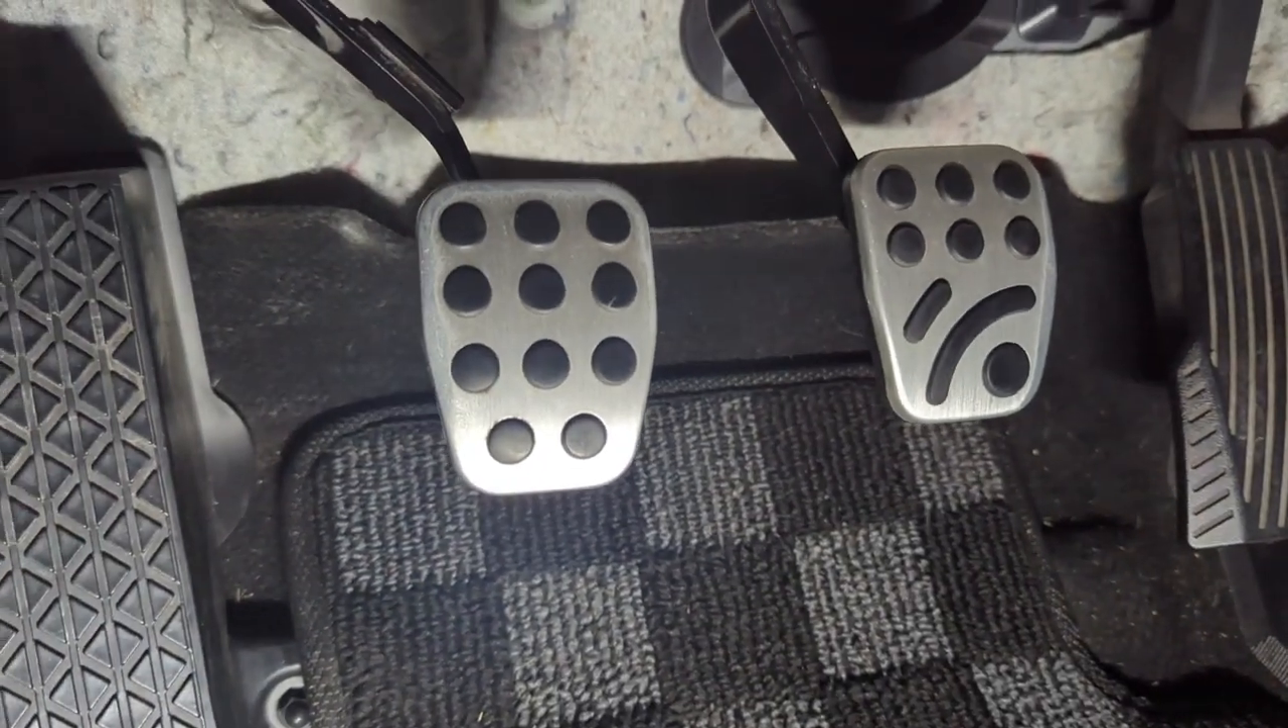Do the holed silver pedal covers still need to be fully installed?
No.